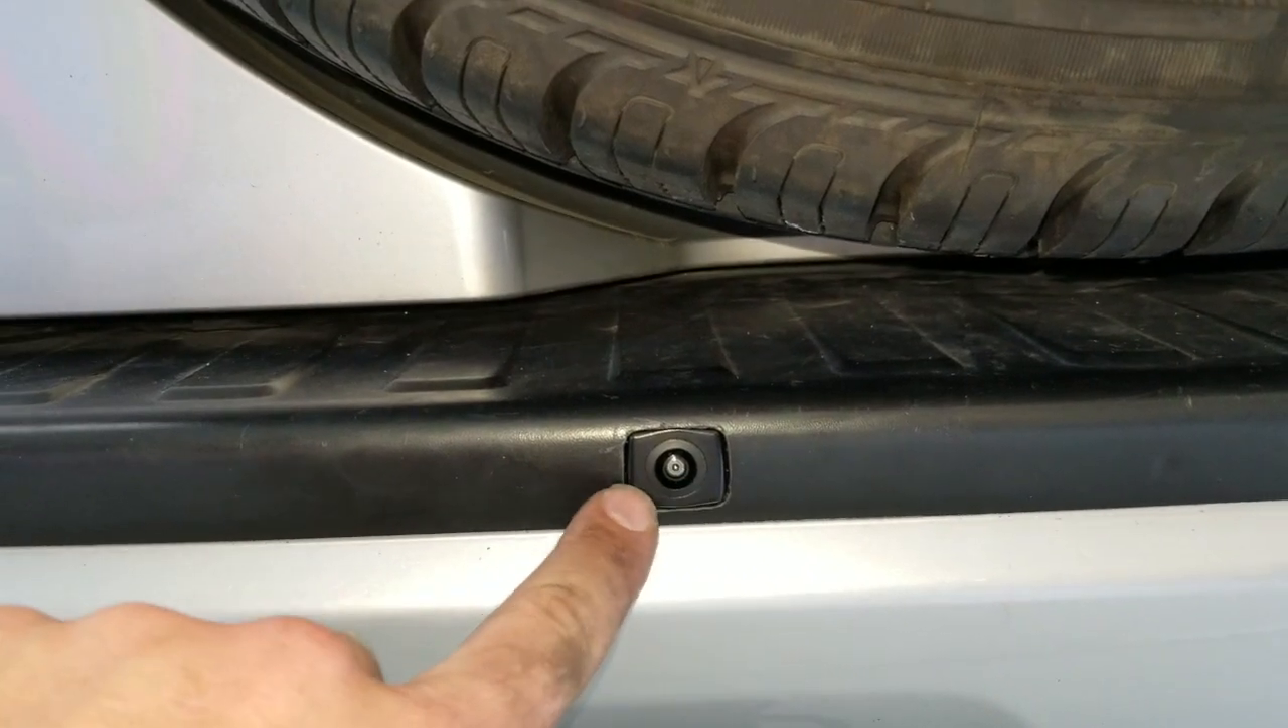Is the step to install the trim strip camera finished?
Yes.